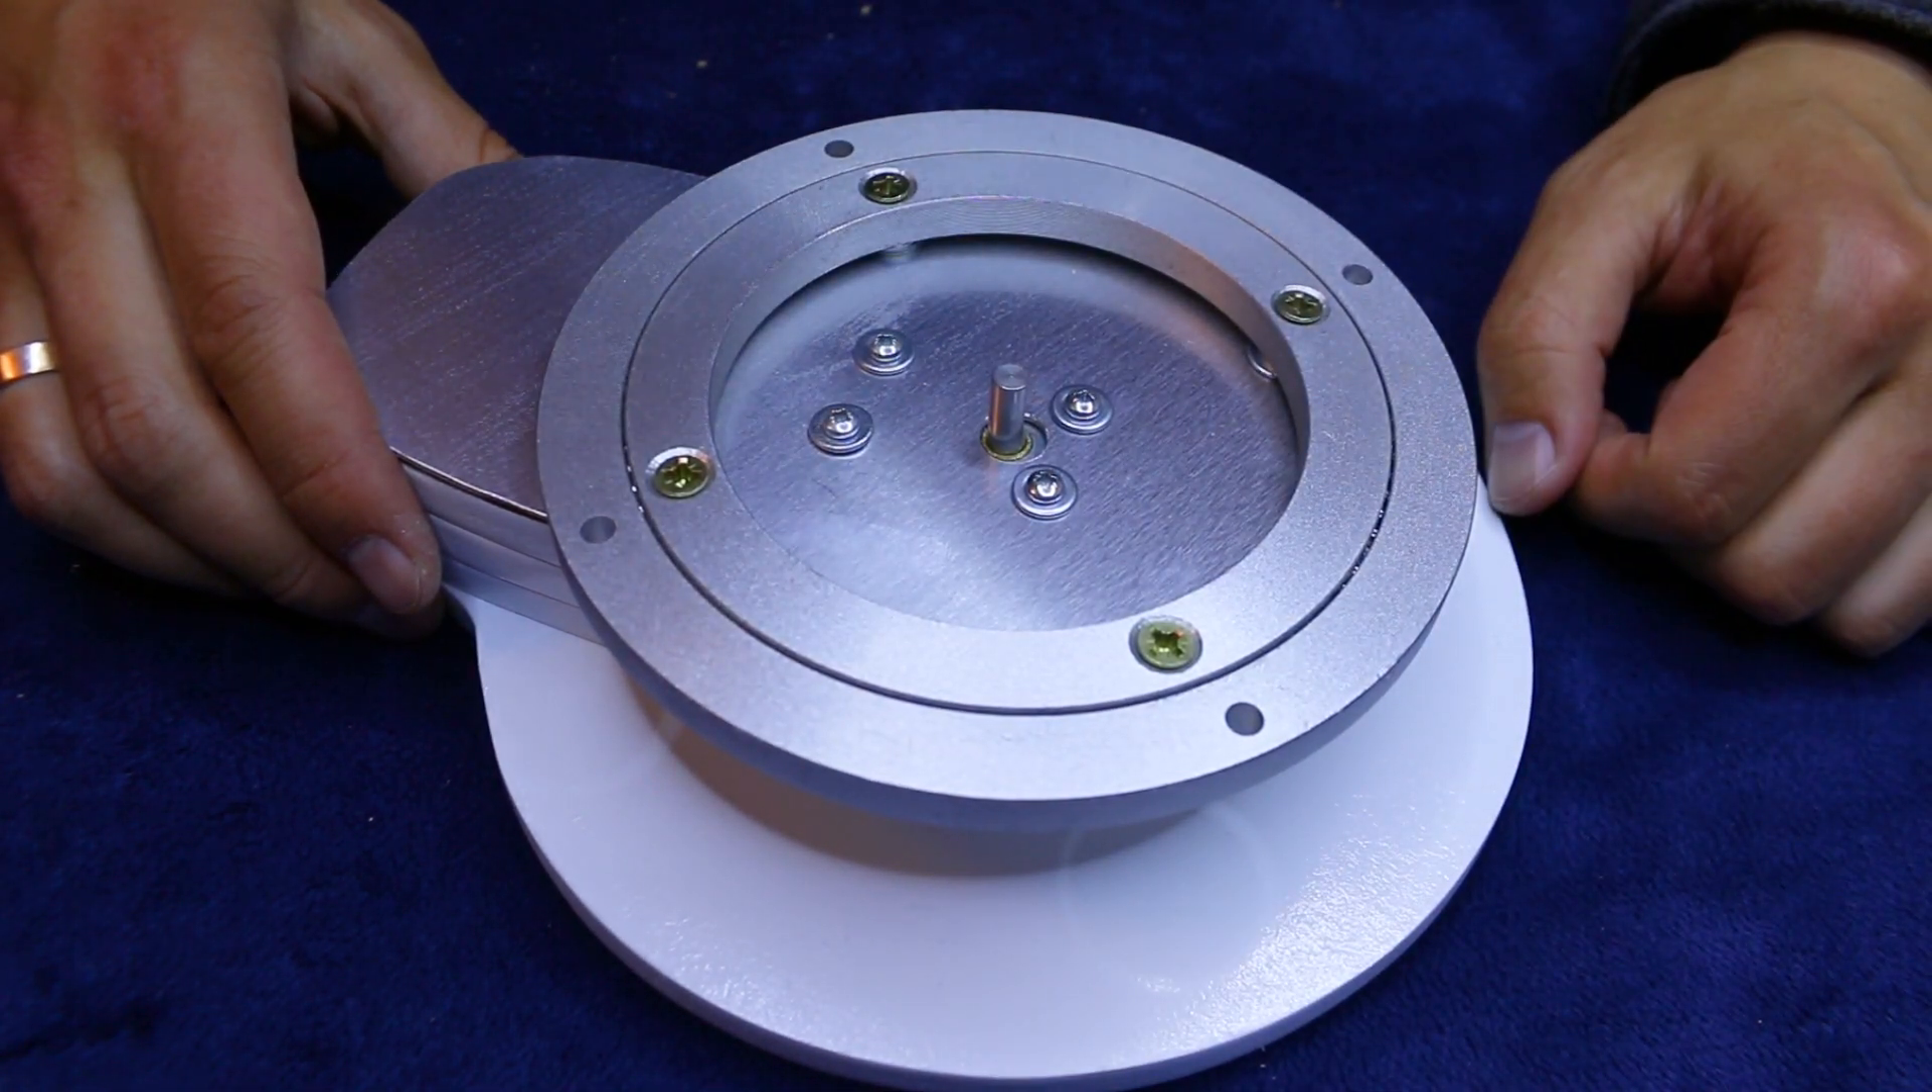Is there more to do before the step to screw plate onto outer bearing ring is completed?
Yes.